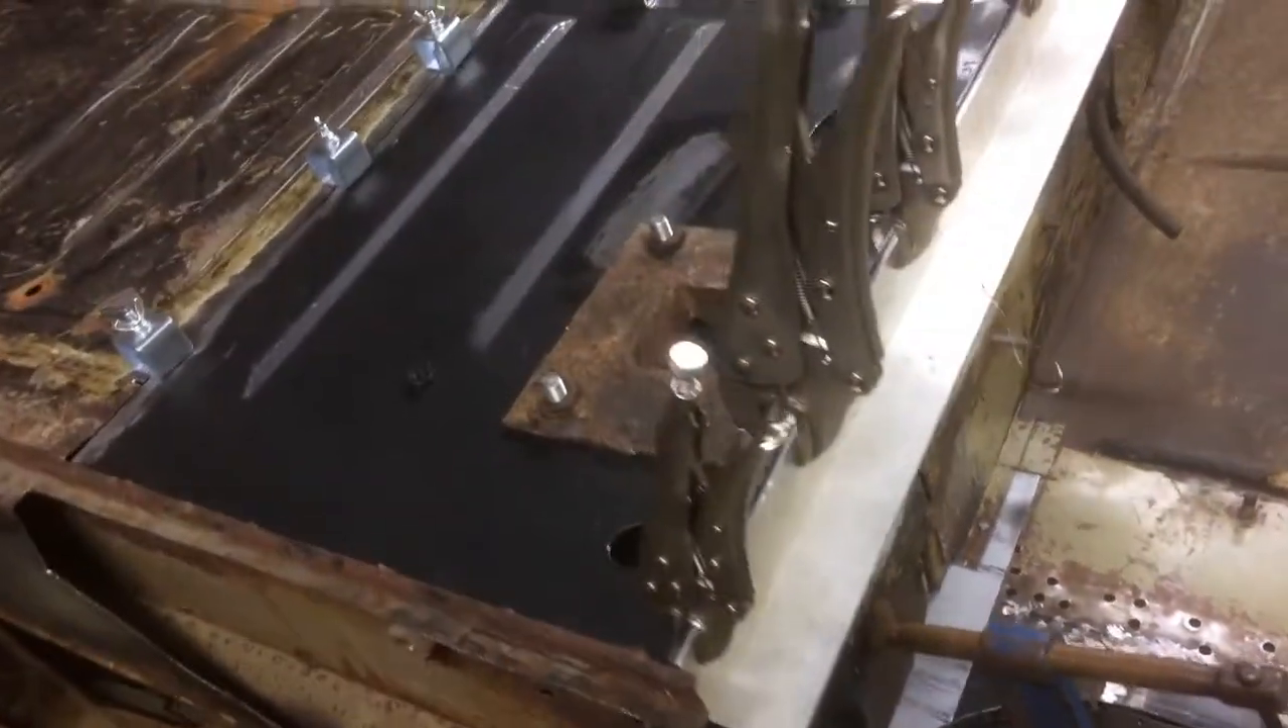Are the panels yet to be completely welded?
Yes.